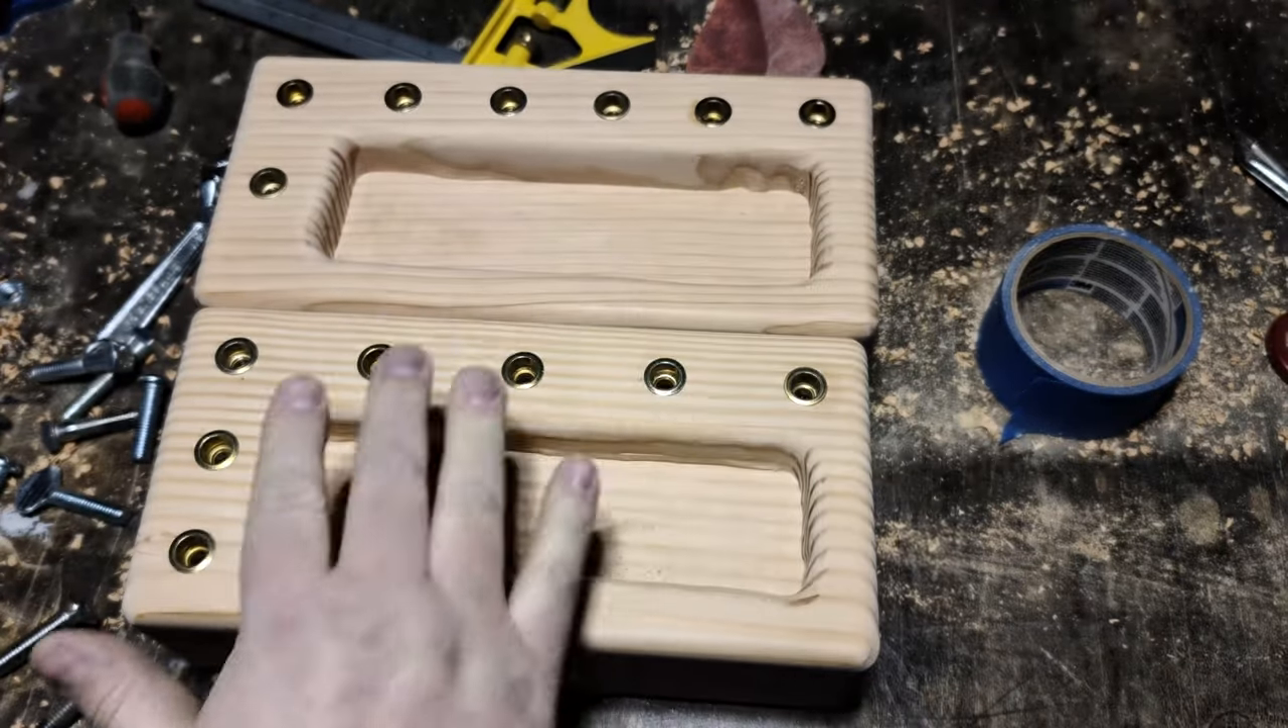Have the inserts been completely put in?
Yes.